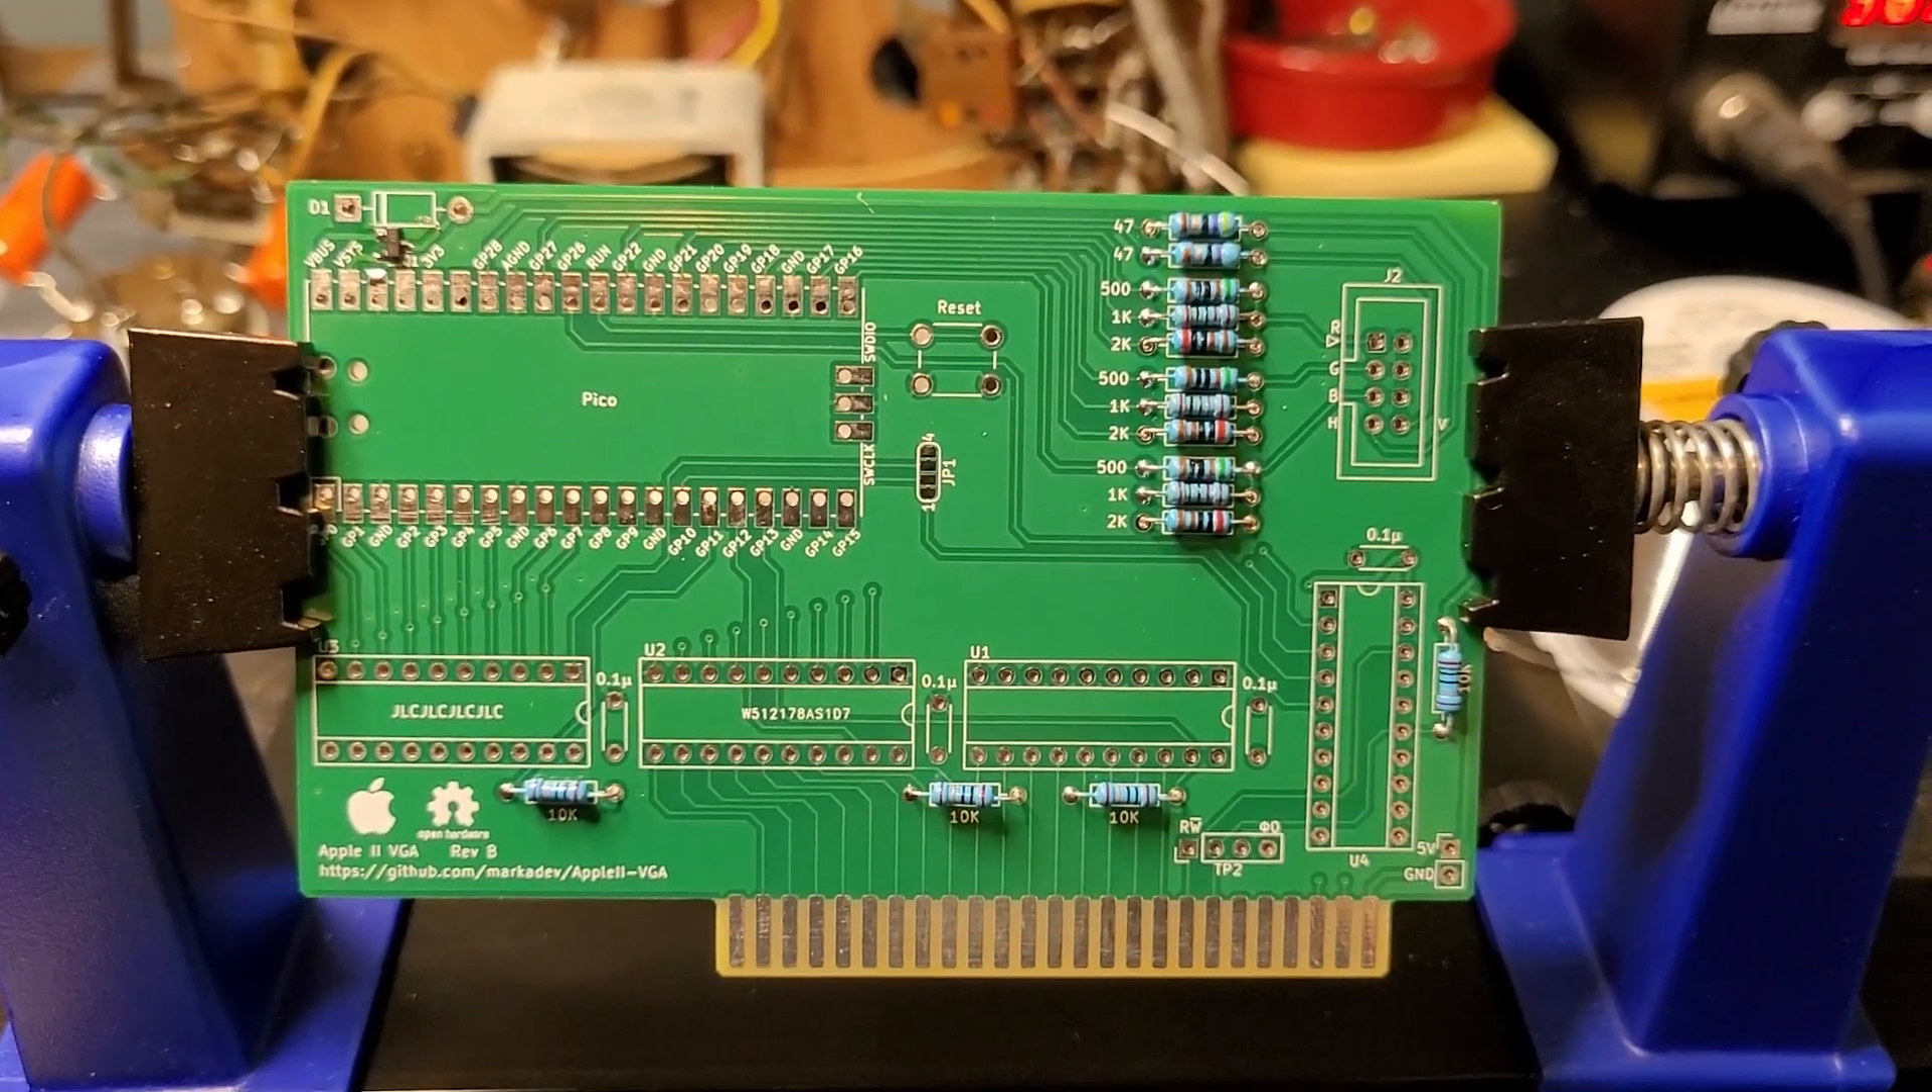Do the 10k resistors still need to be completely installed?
No.